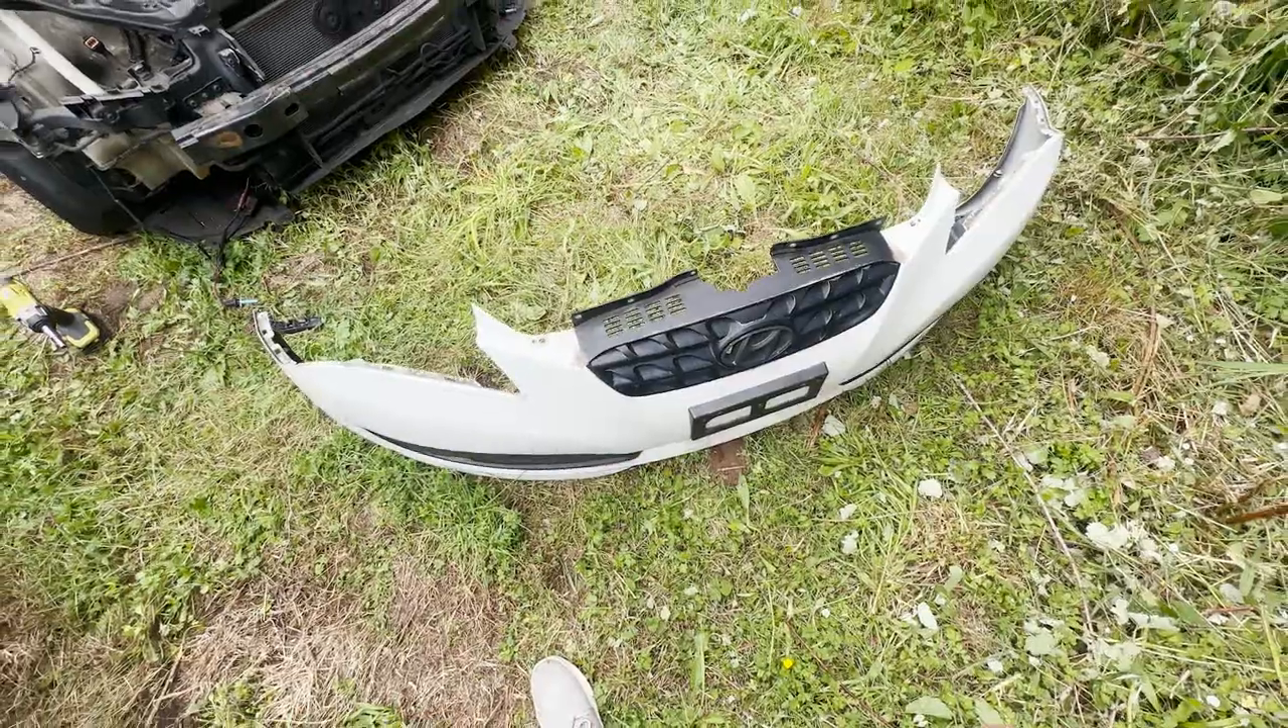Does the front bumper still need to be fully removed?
No.